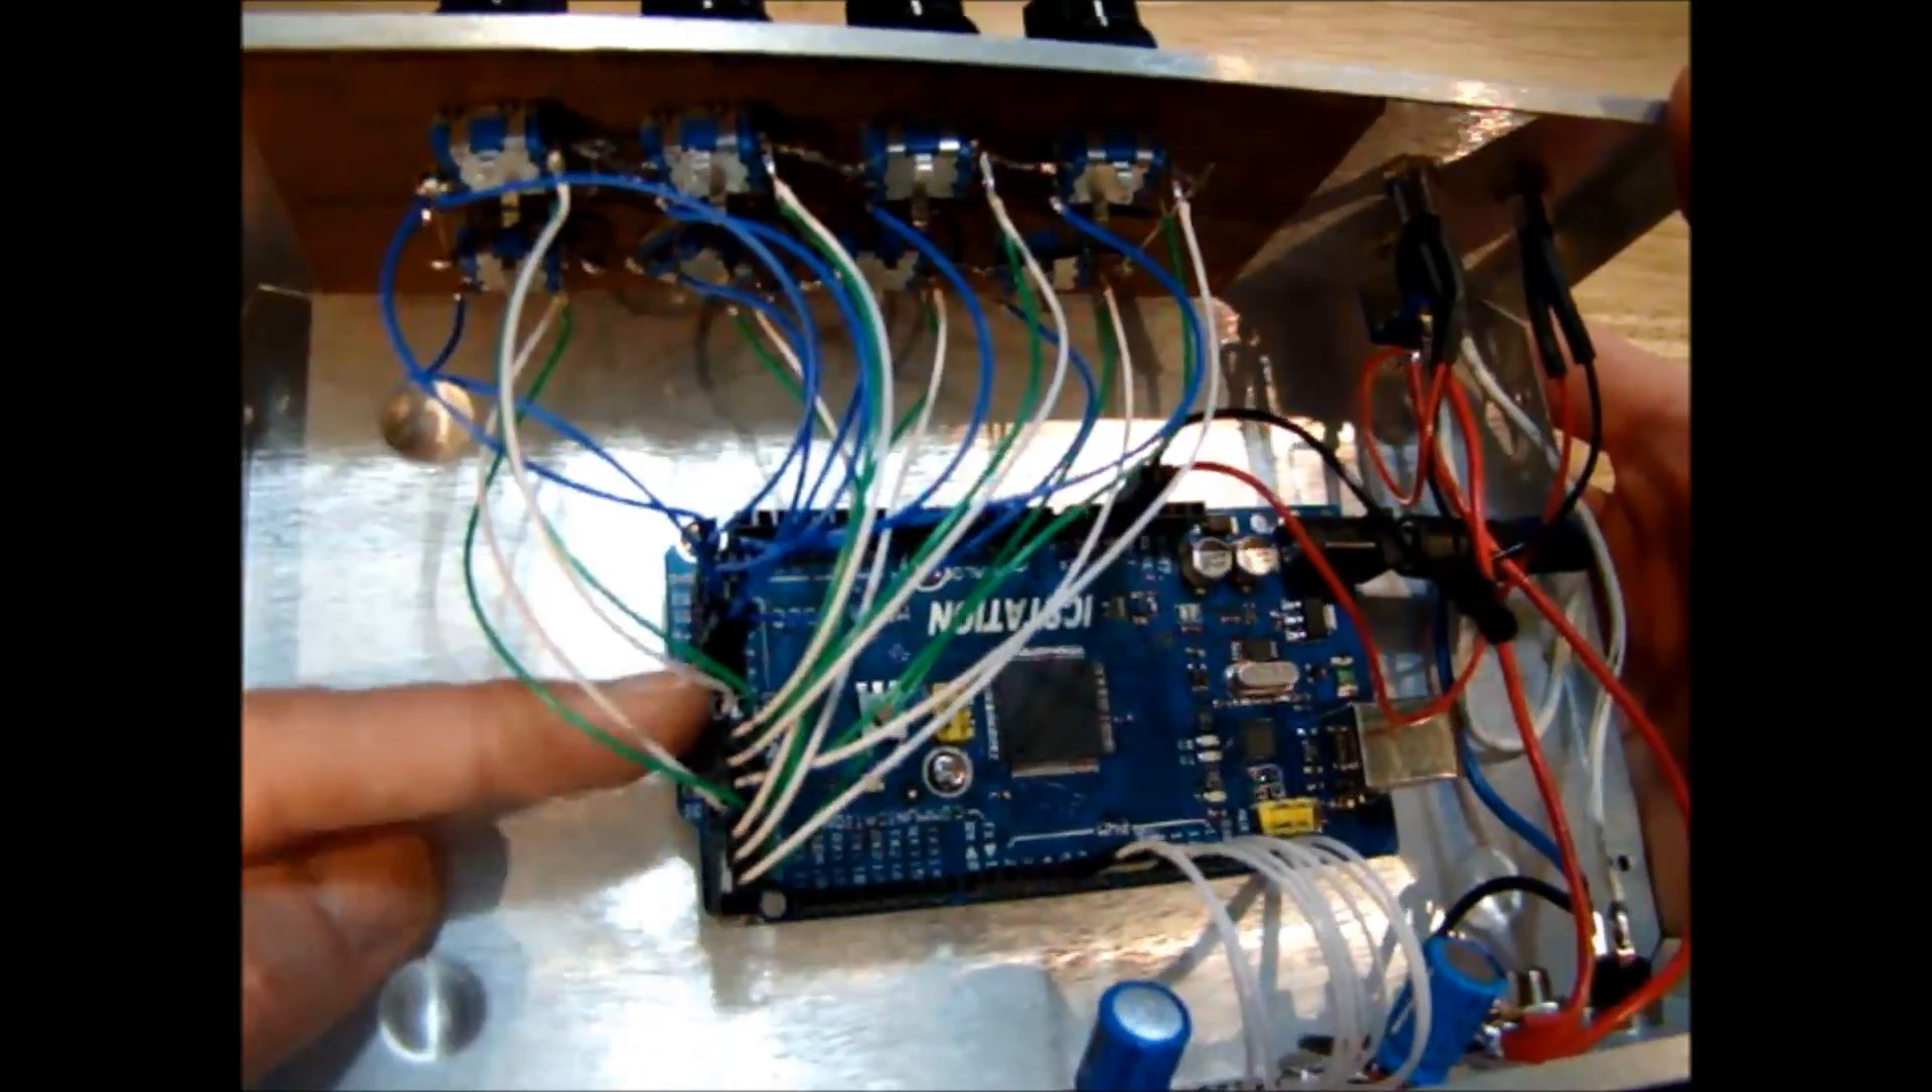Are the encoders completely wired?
Yes.